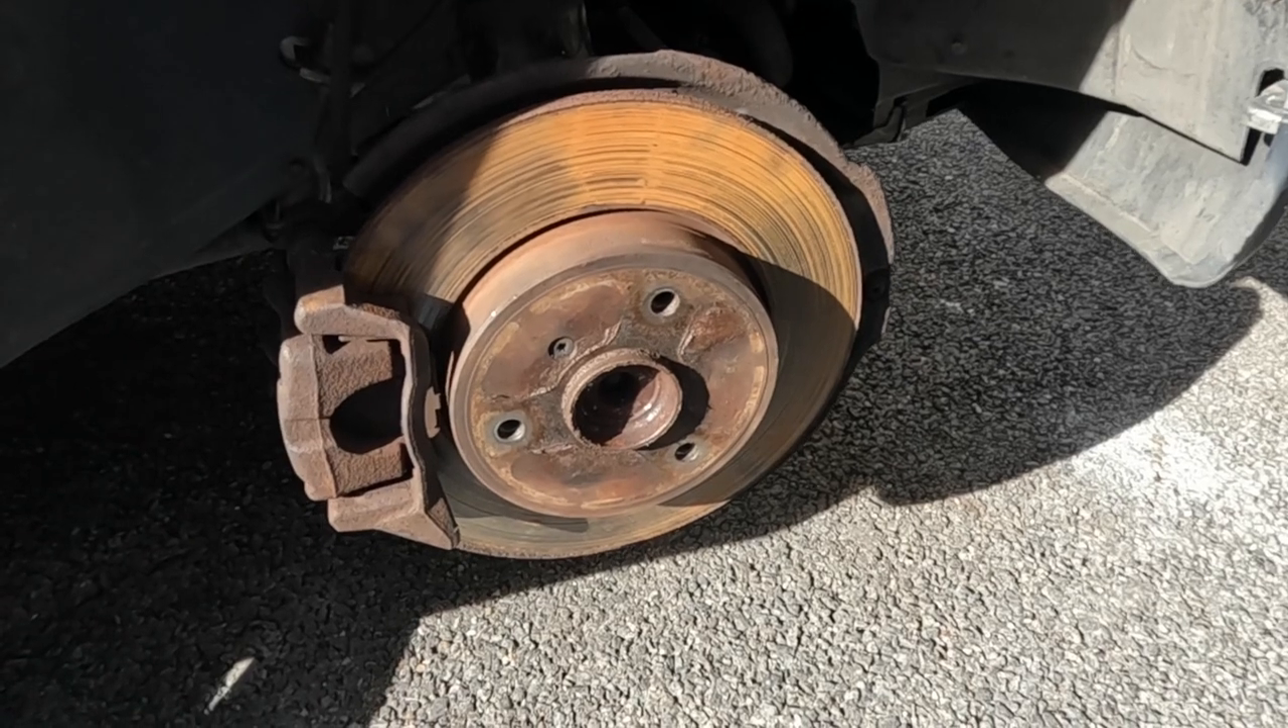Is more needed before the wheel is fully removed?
No.